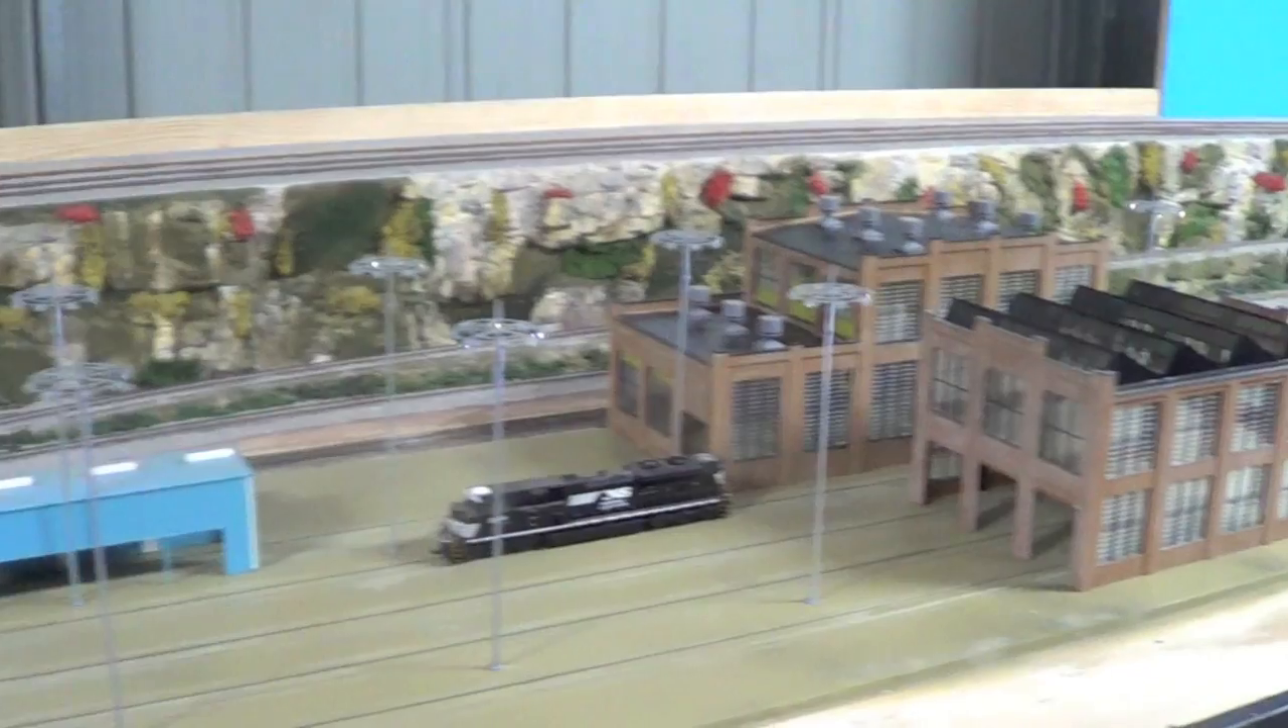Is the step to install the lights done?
Yes.